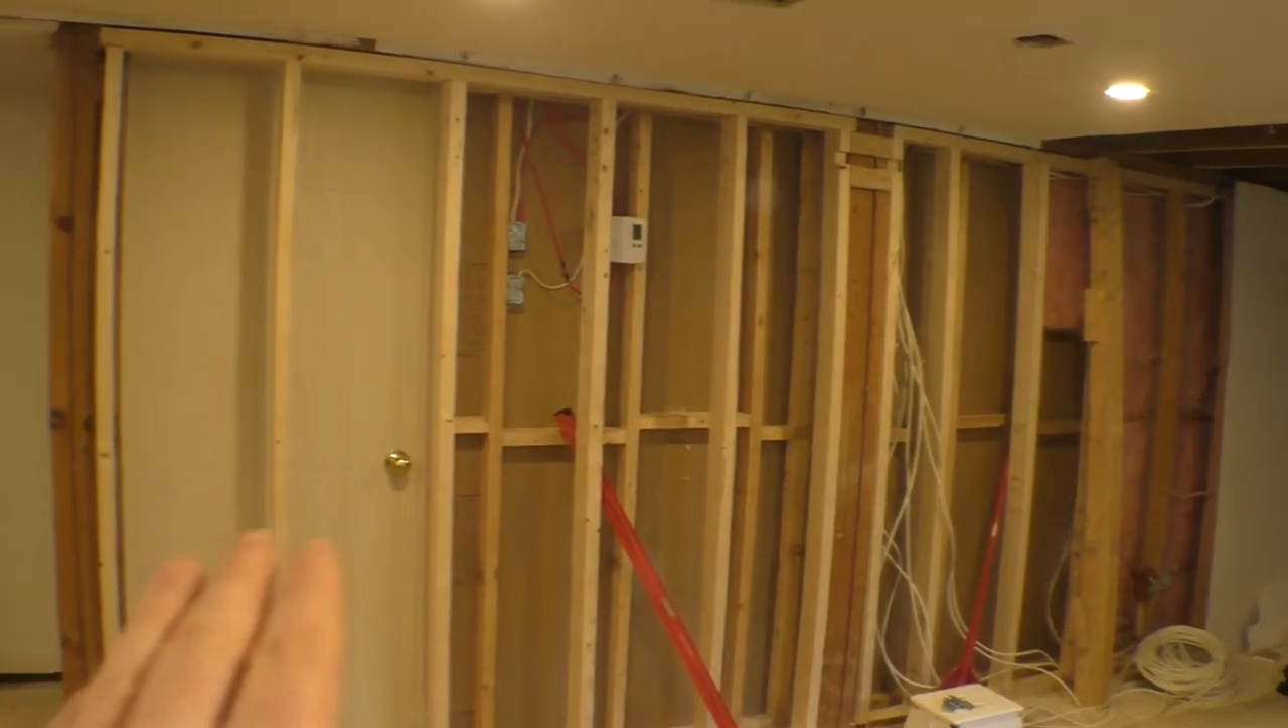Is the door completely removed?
No.